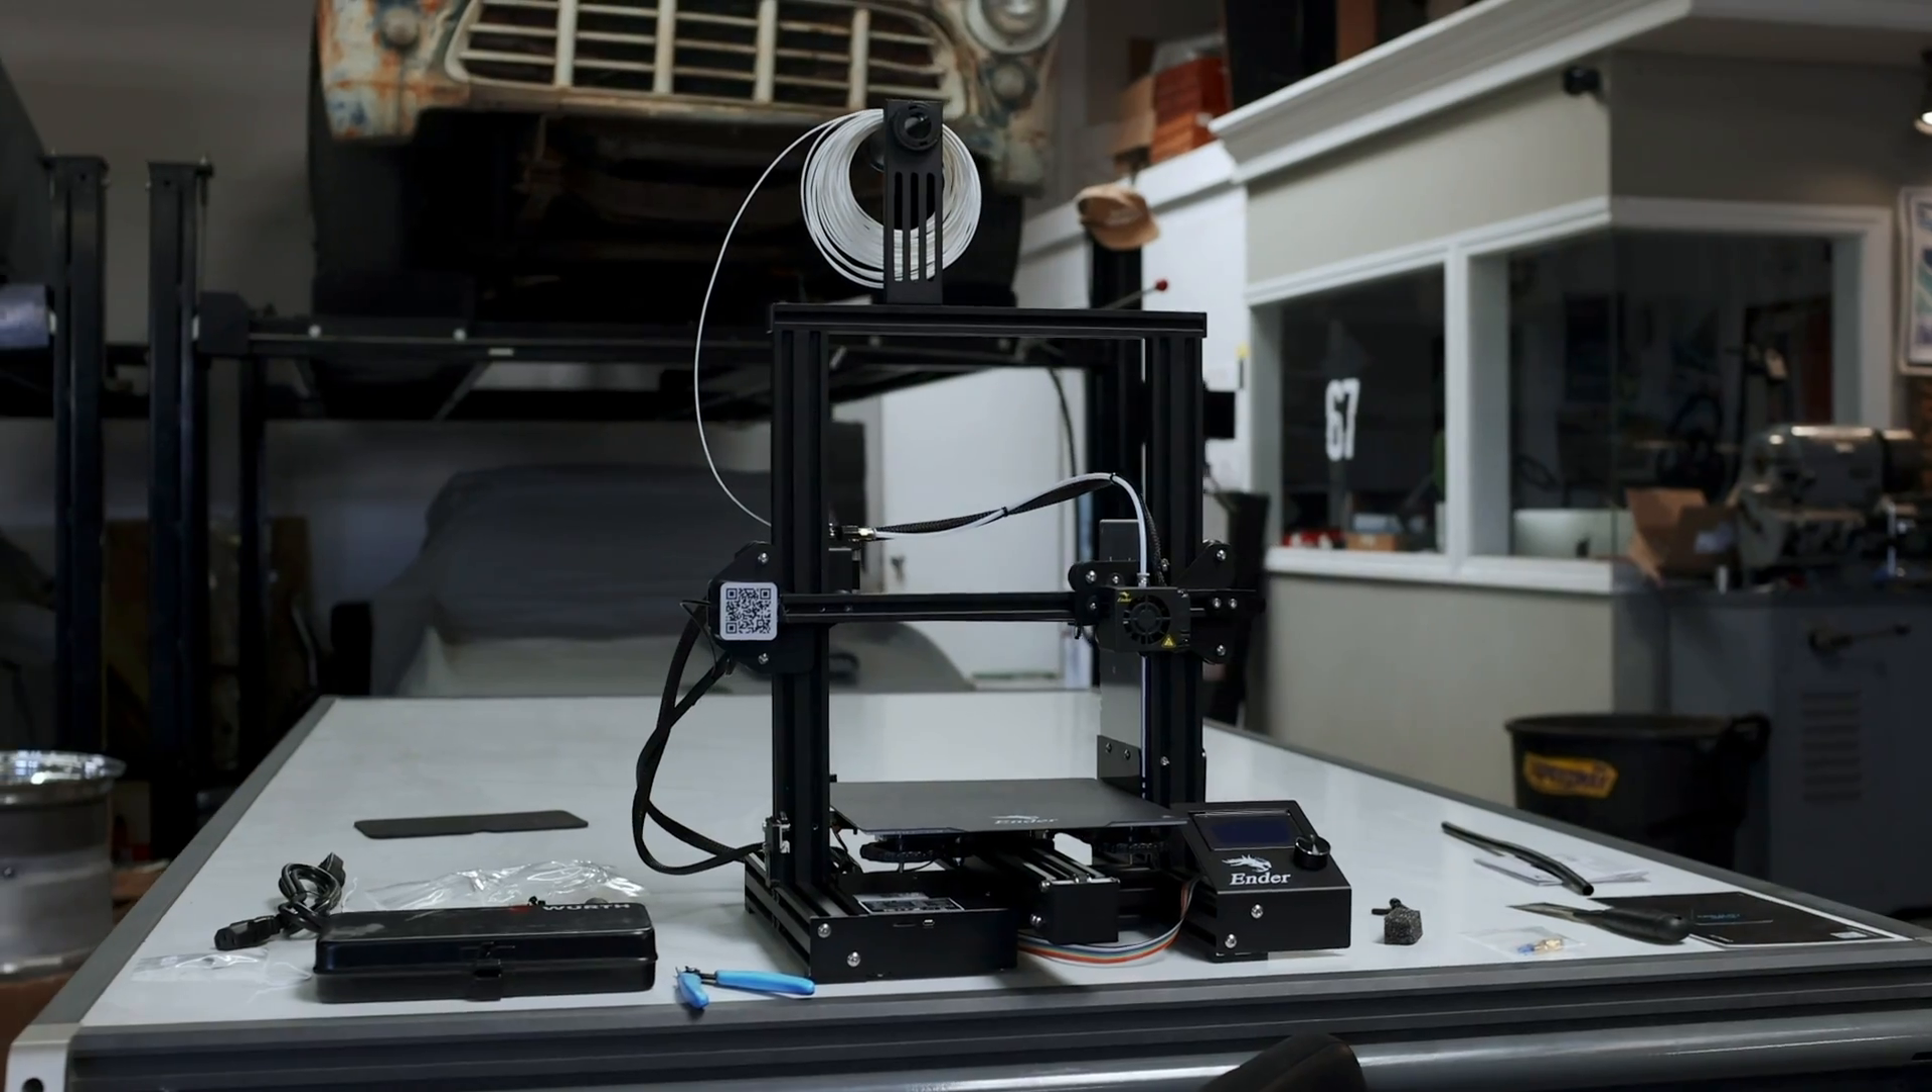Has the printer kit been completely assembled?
Yes.